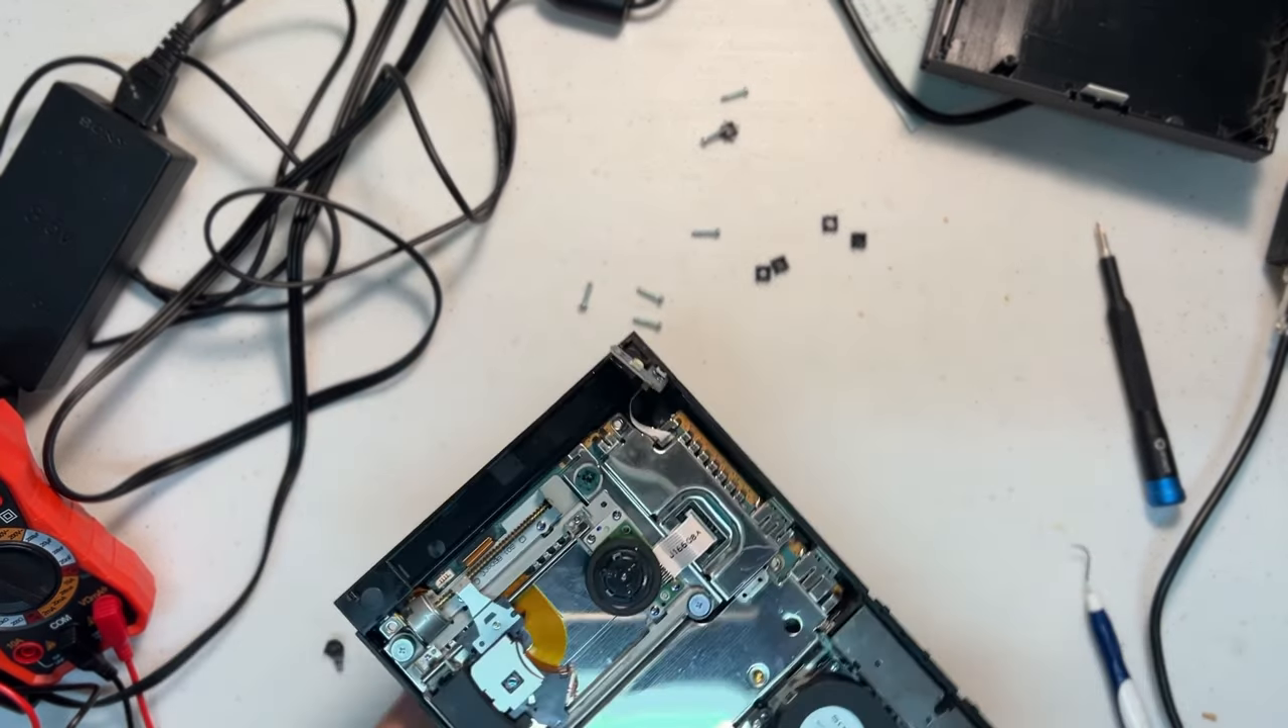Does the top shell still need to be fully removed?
No.